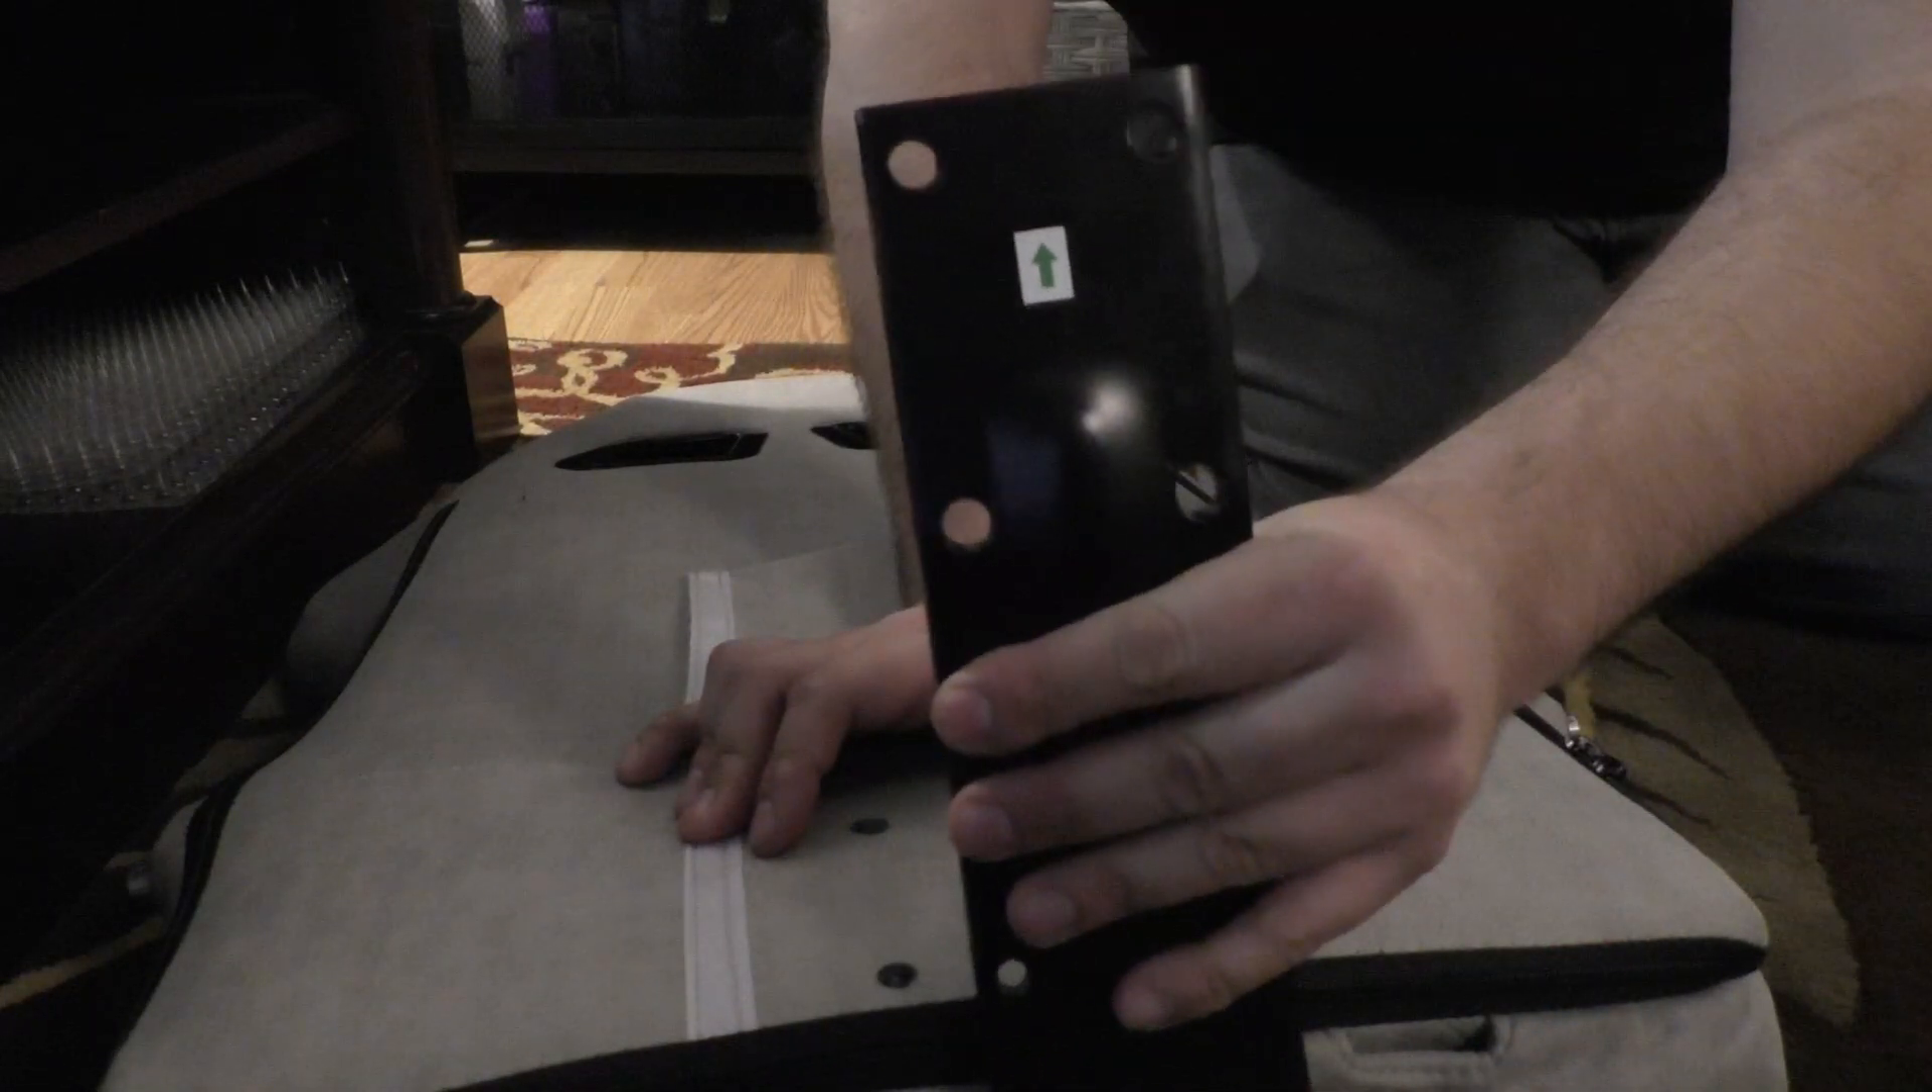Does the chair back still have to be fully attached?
Yes.